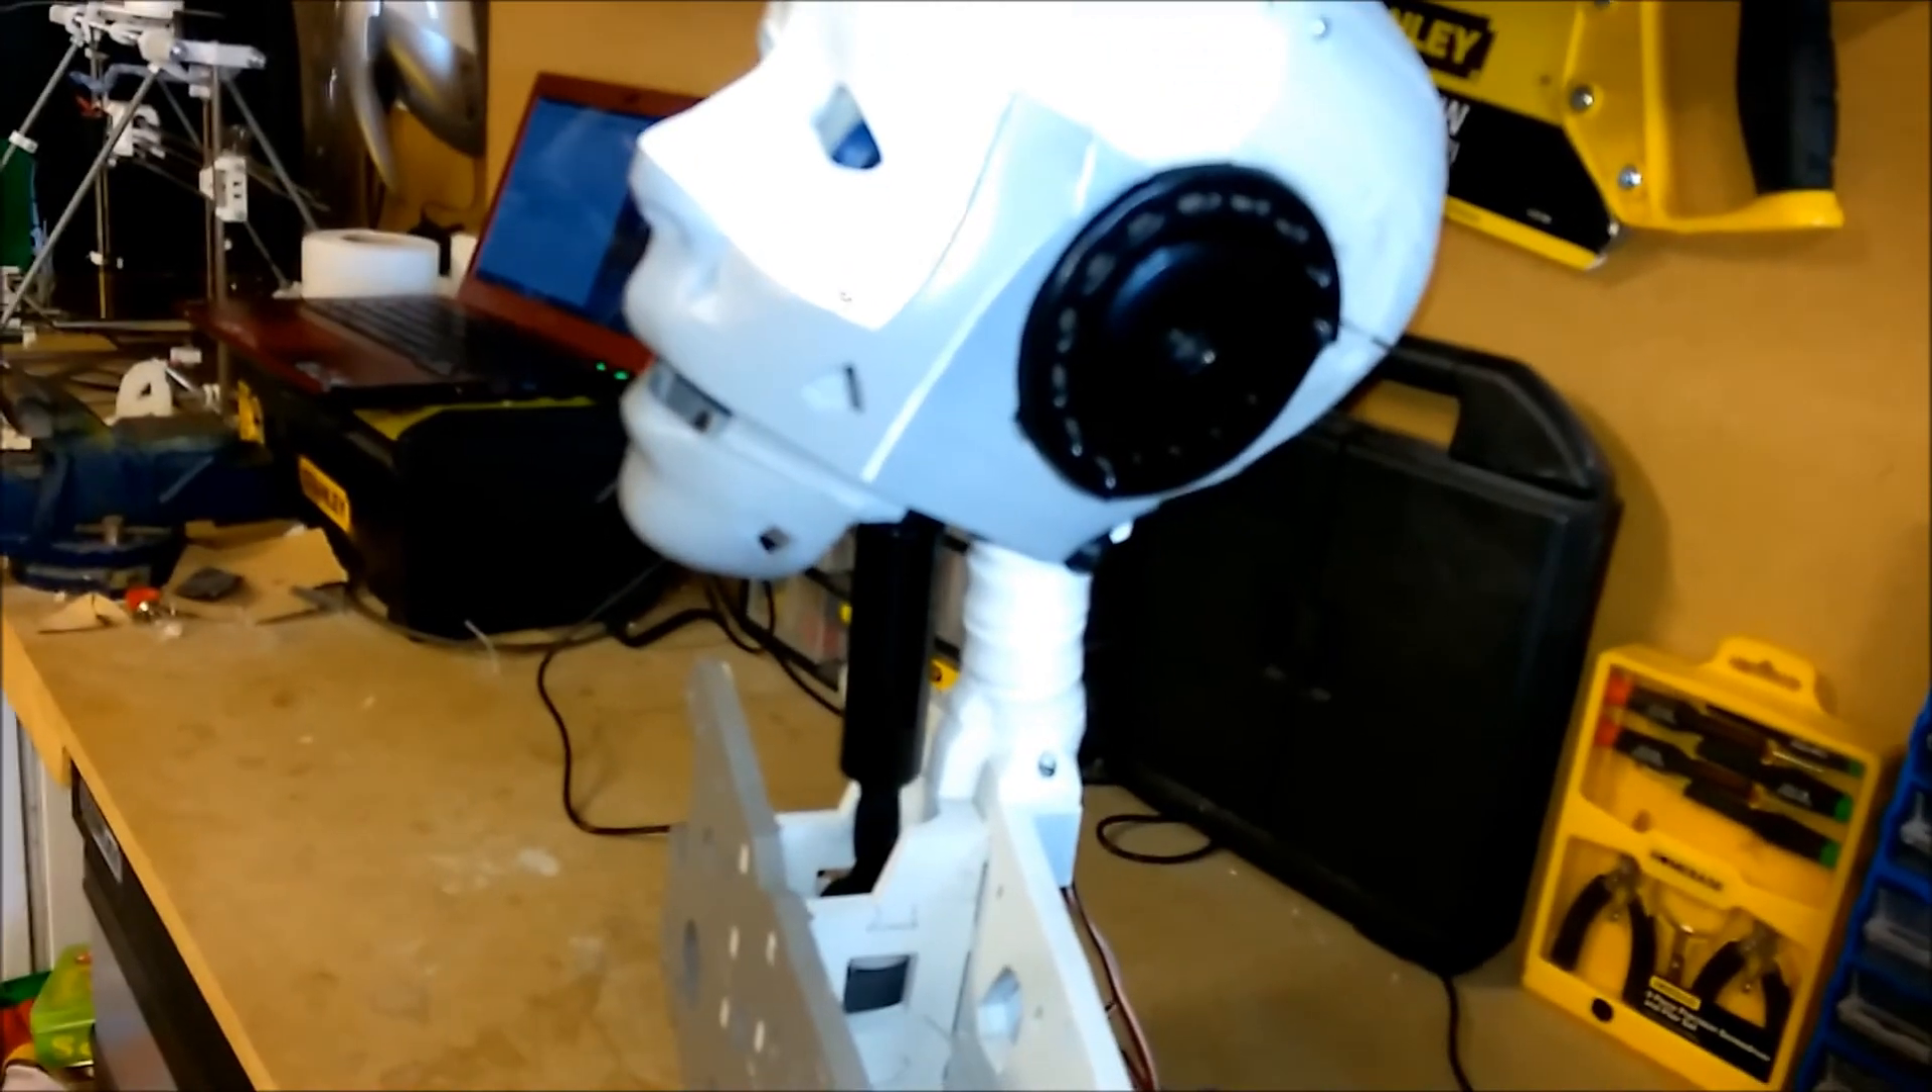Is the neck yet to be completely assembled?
No.